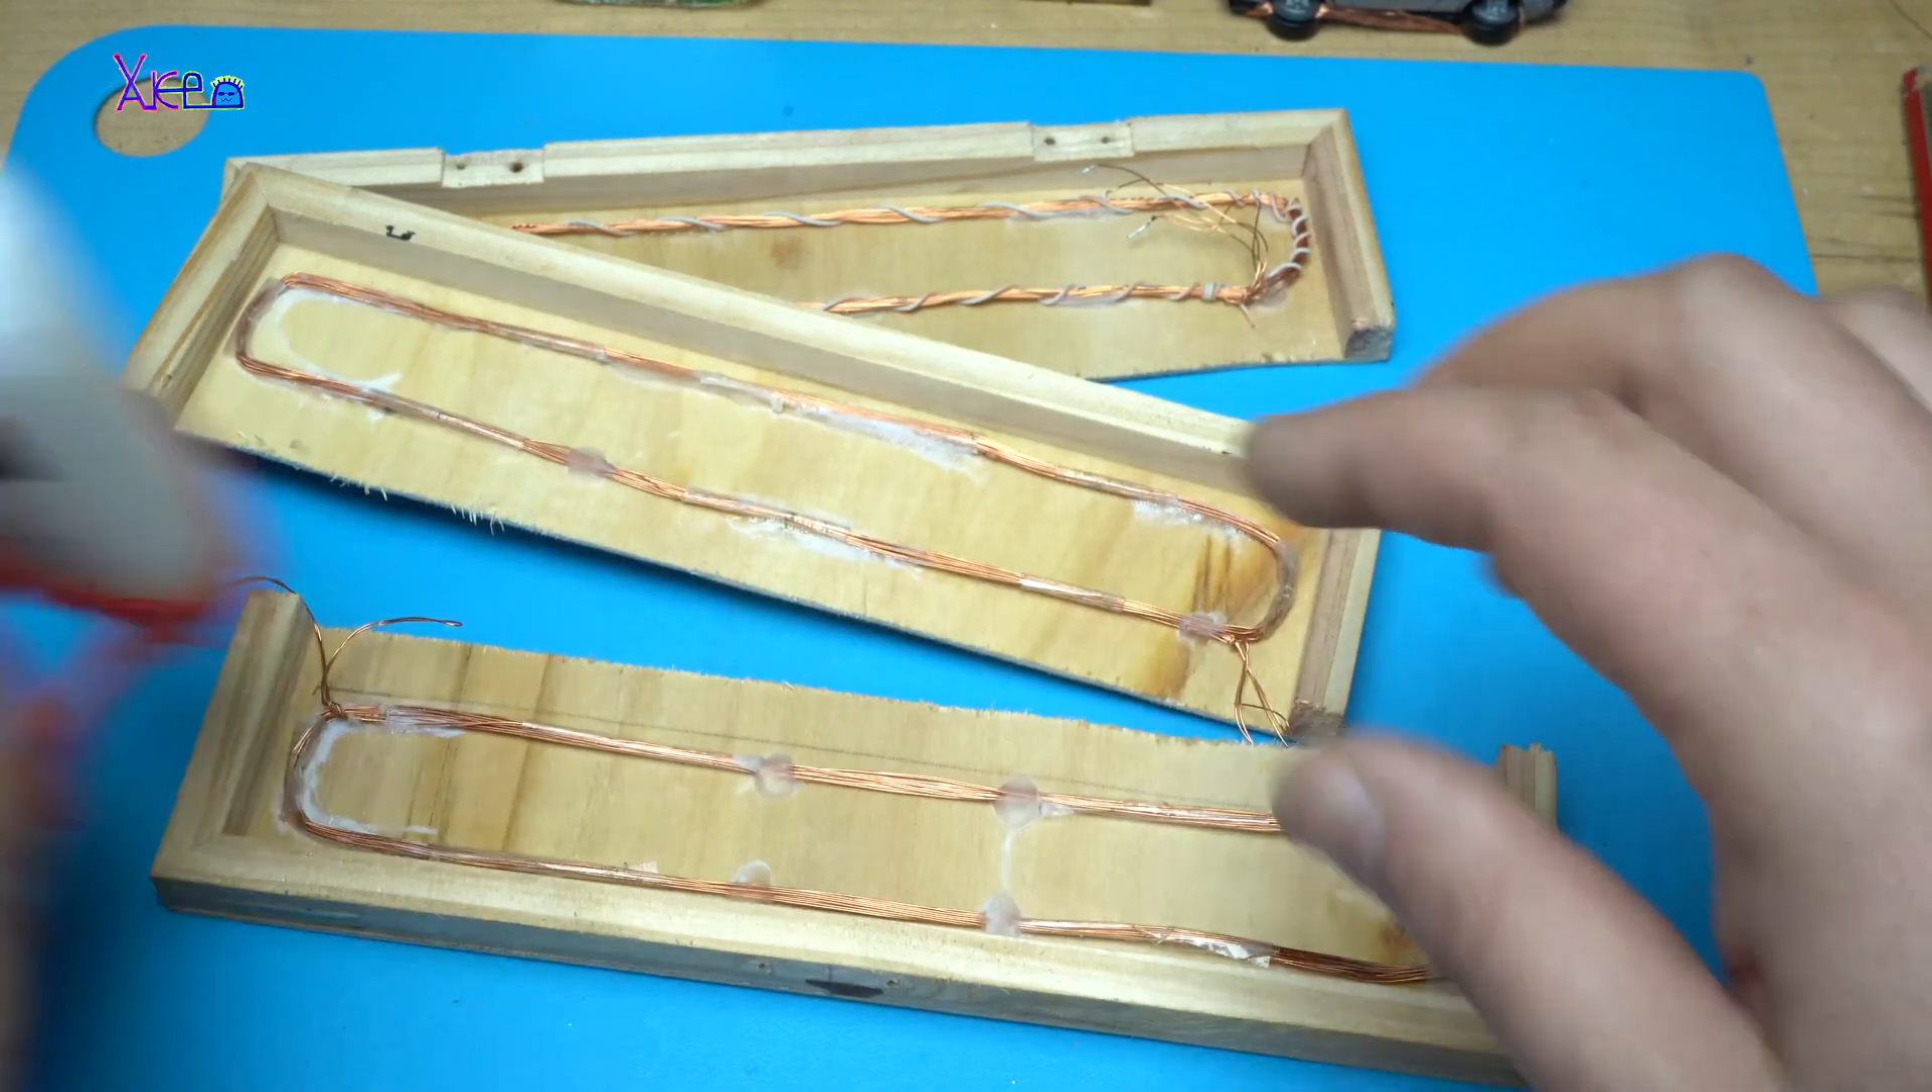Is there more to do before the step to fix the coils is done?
No.